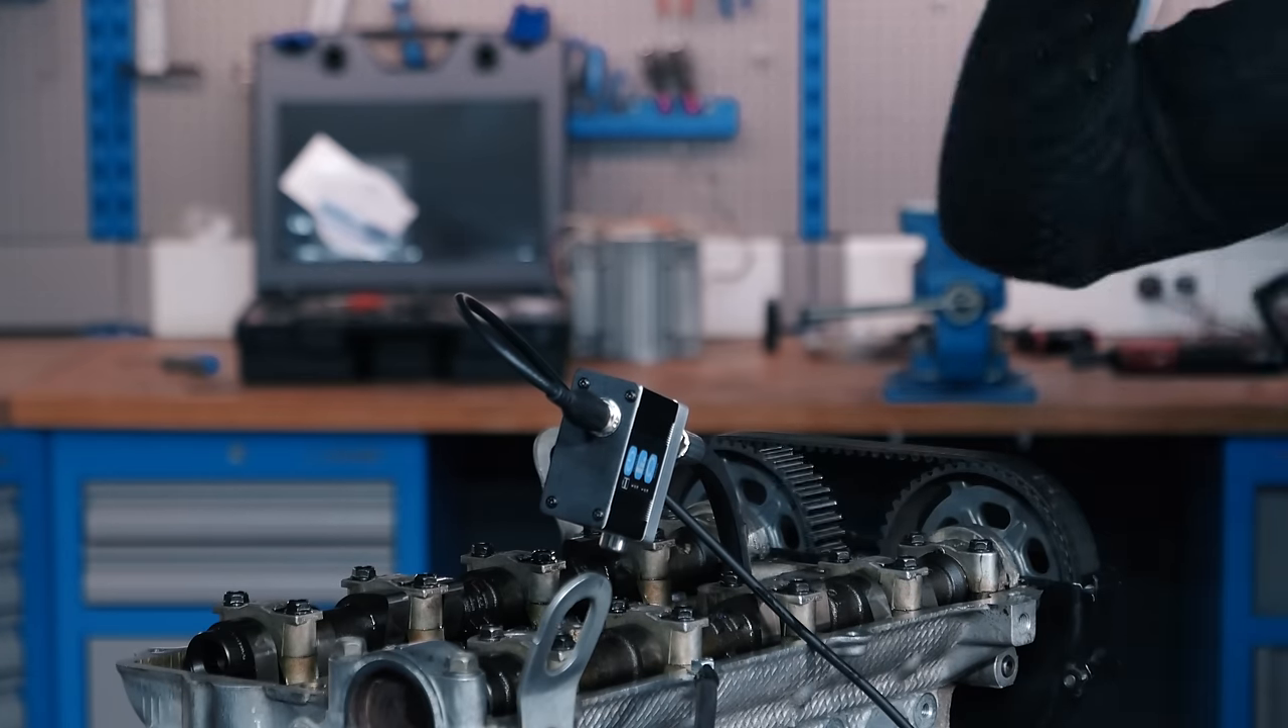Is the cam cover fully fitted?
No.